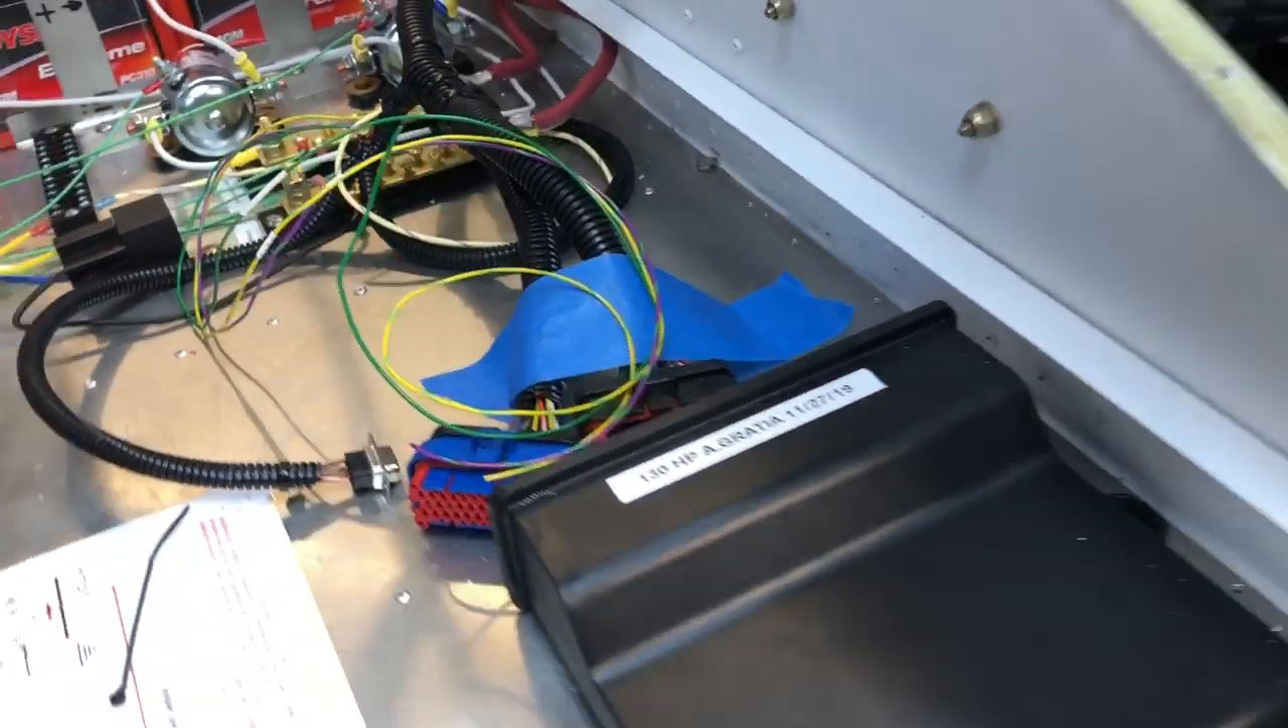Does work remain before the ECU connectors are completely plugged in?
Yes.